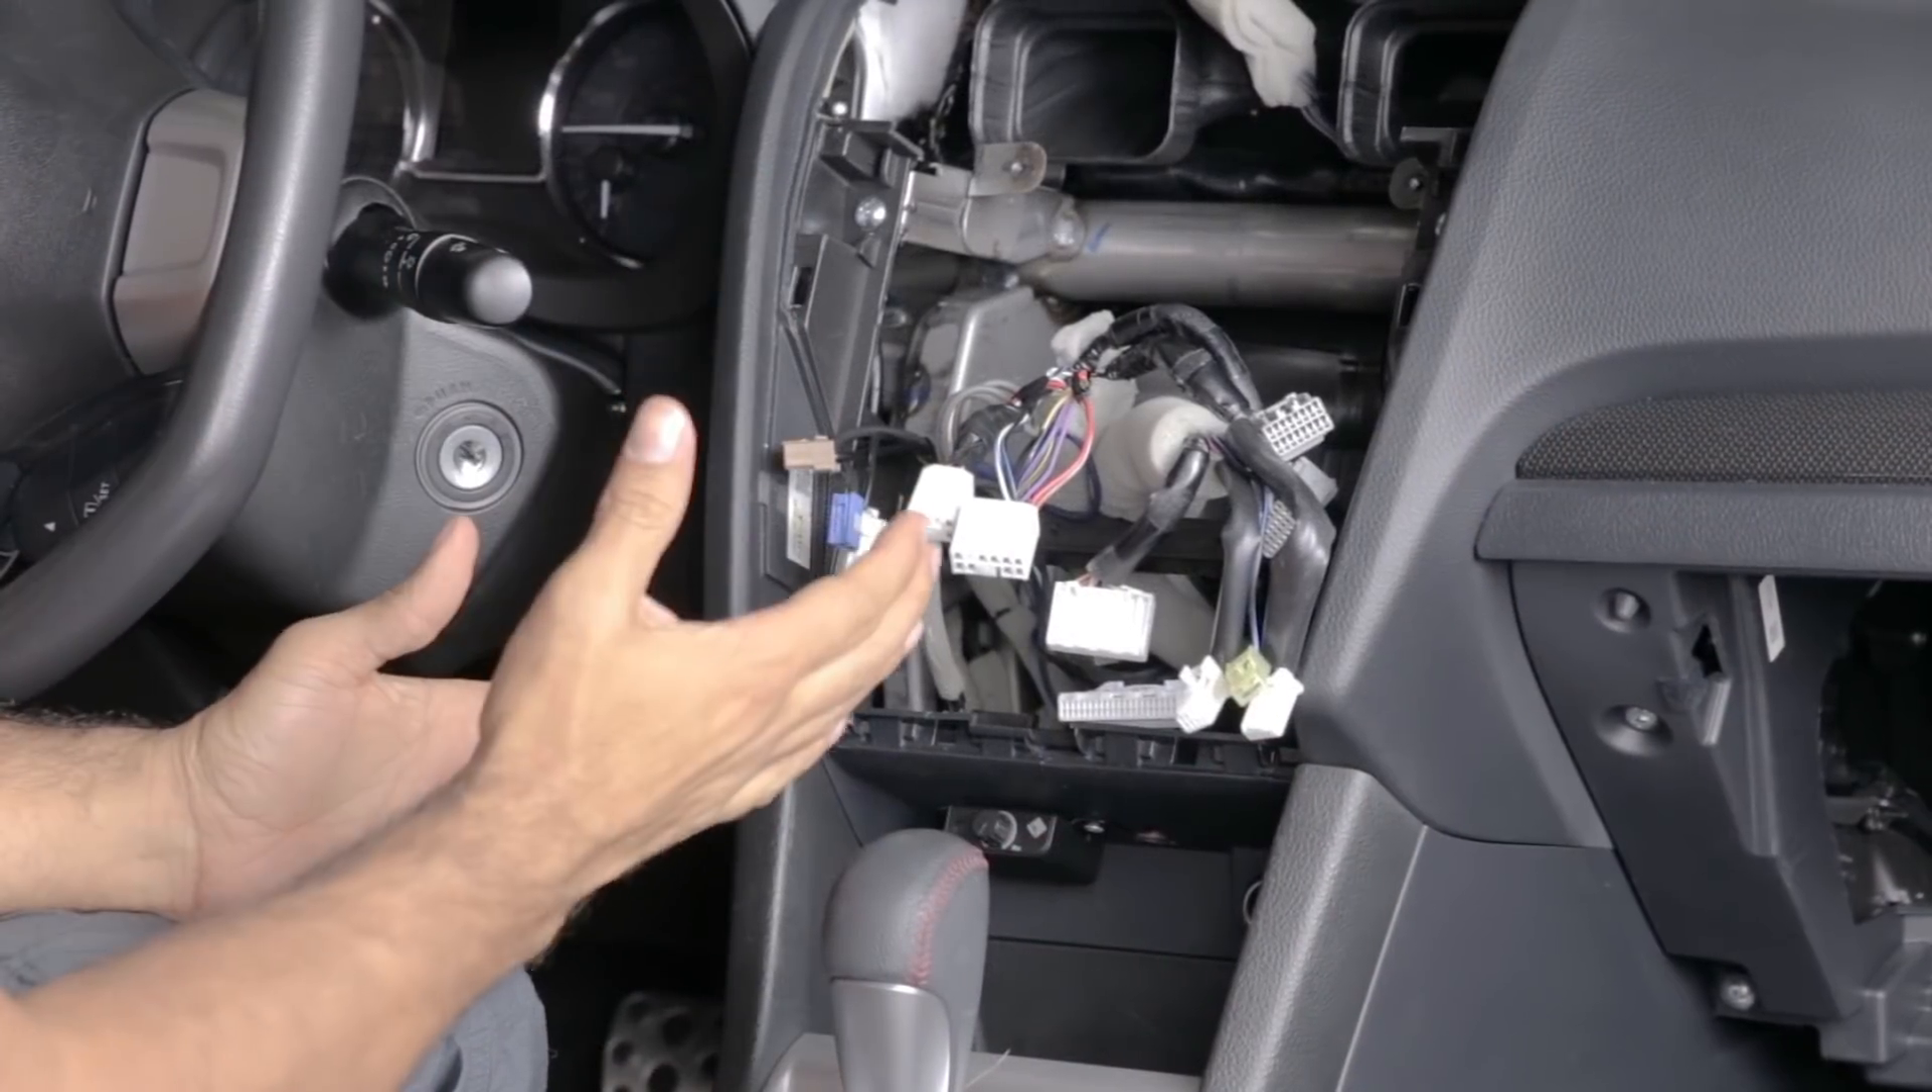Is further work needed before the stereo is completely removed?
No.